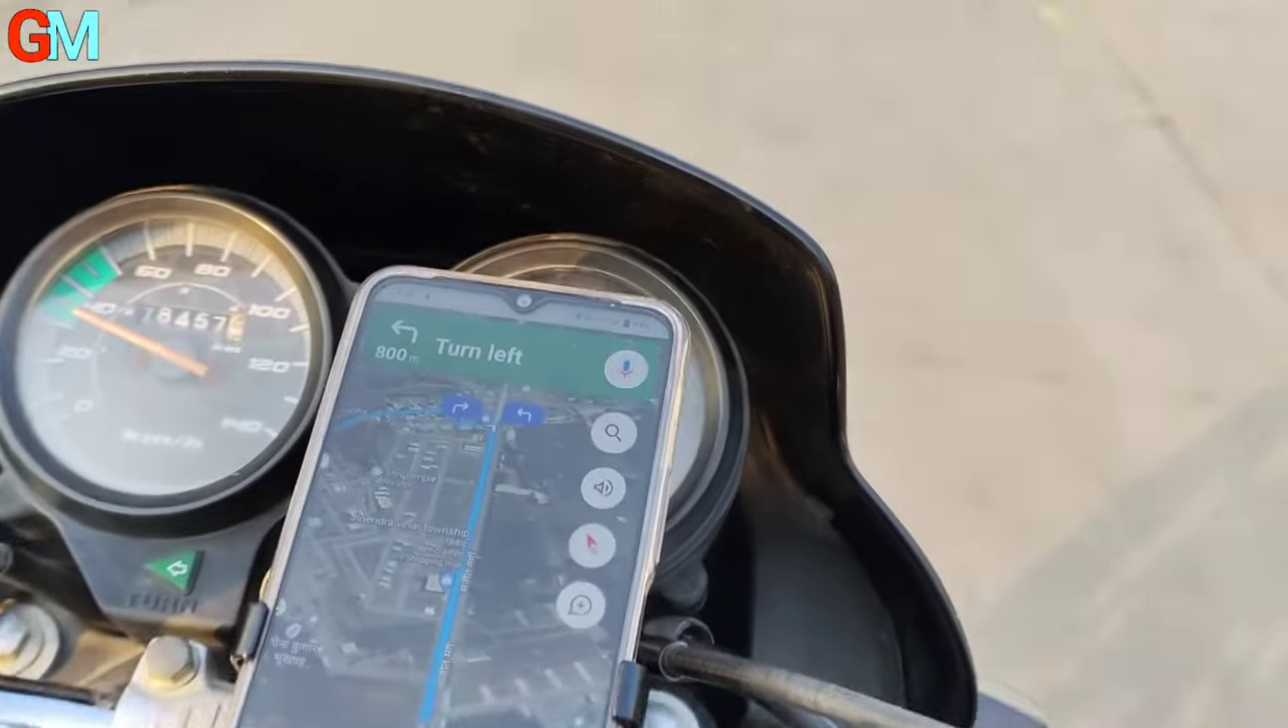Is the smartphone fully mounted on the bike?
Yes.